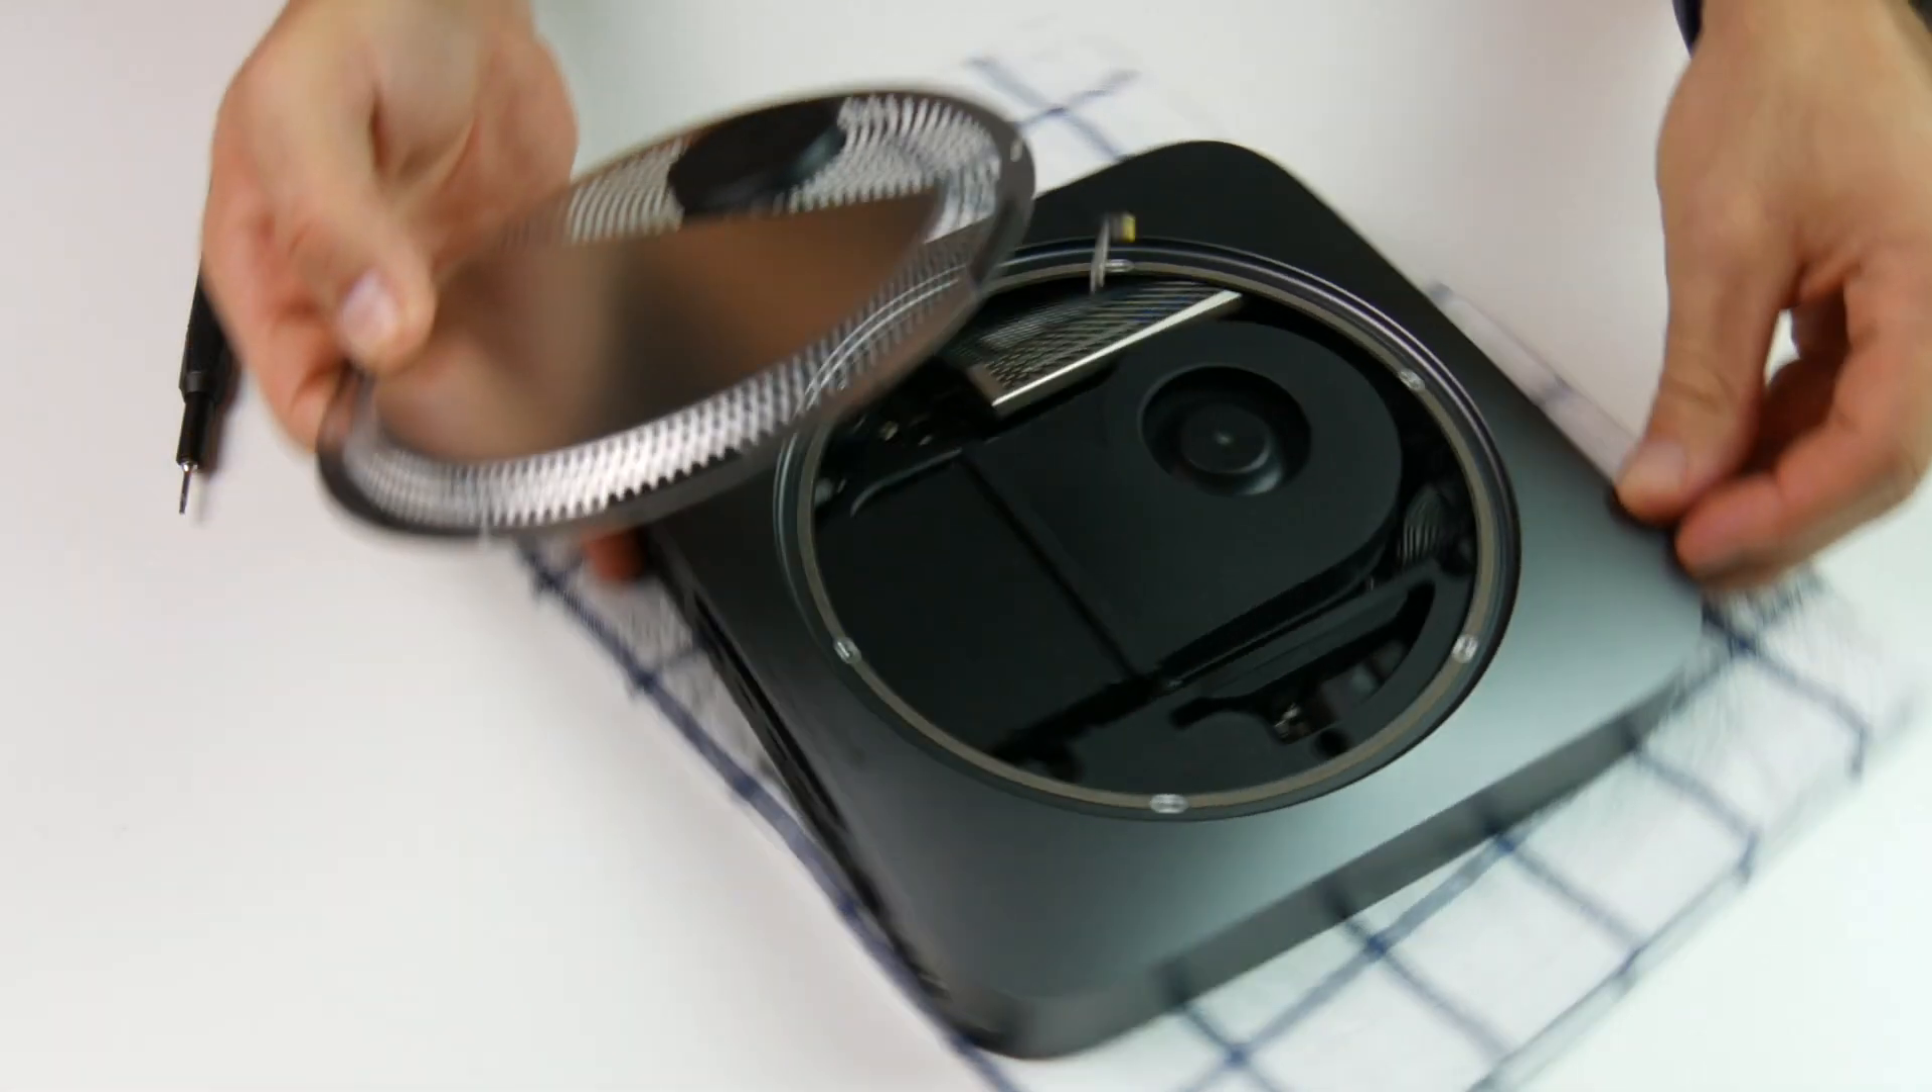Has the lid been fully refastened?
No.